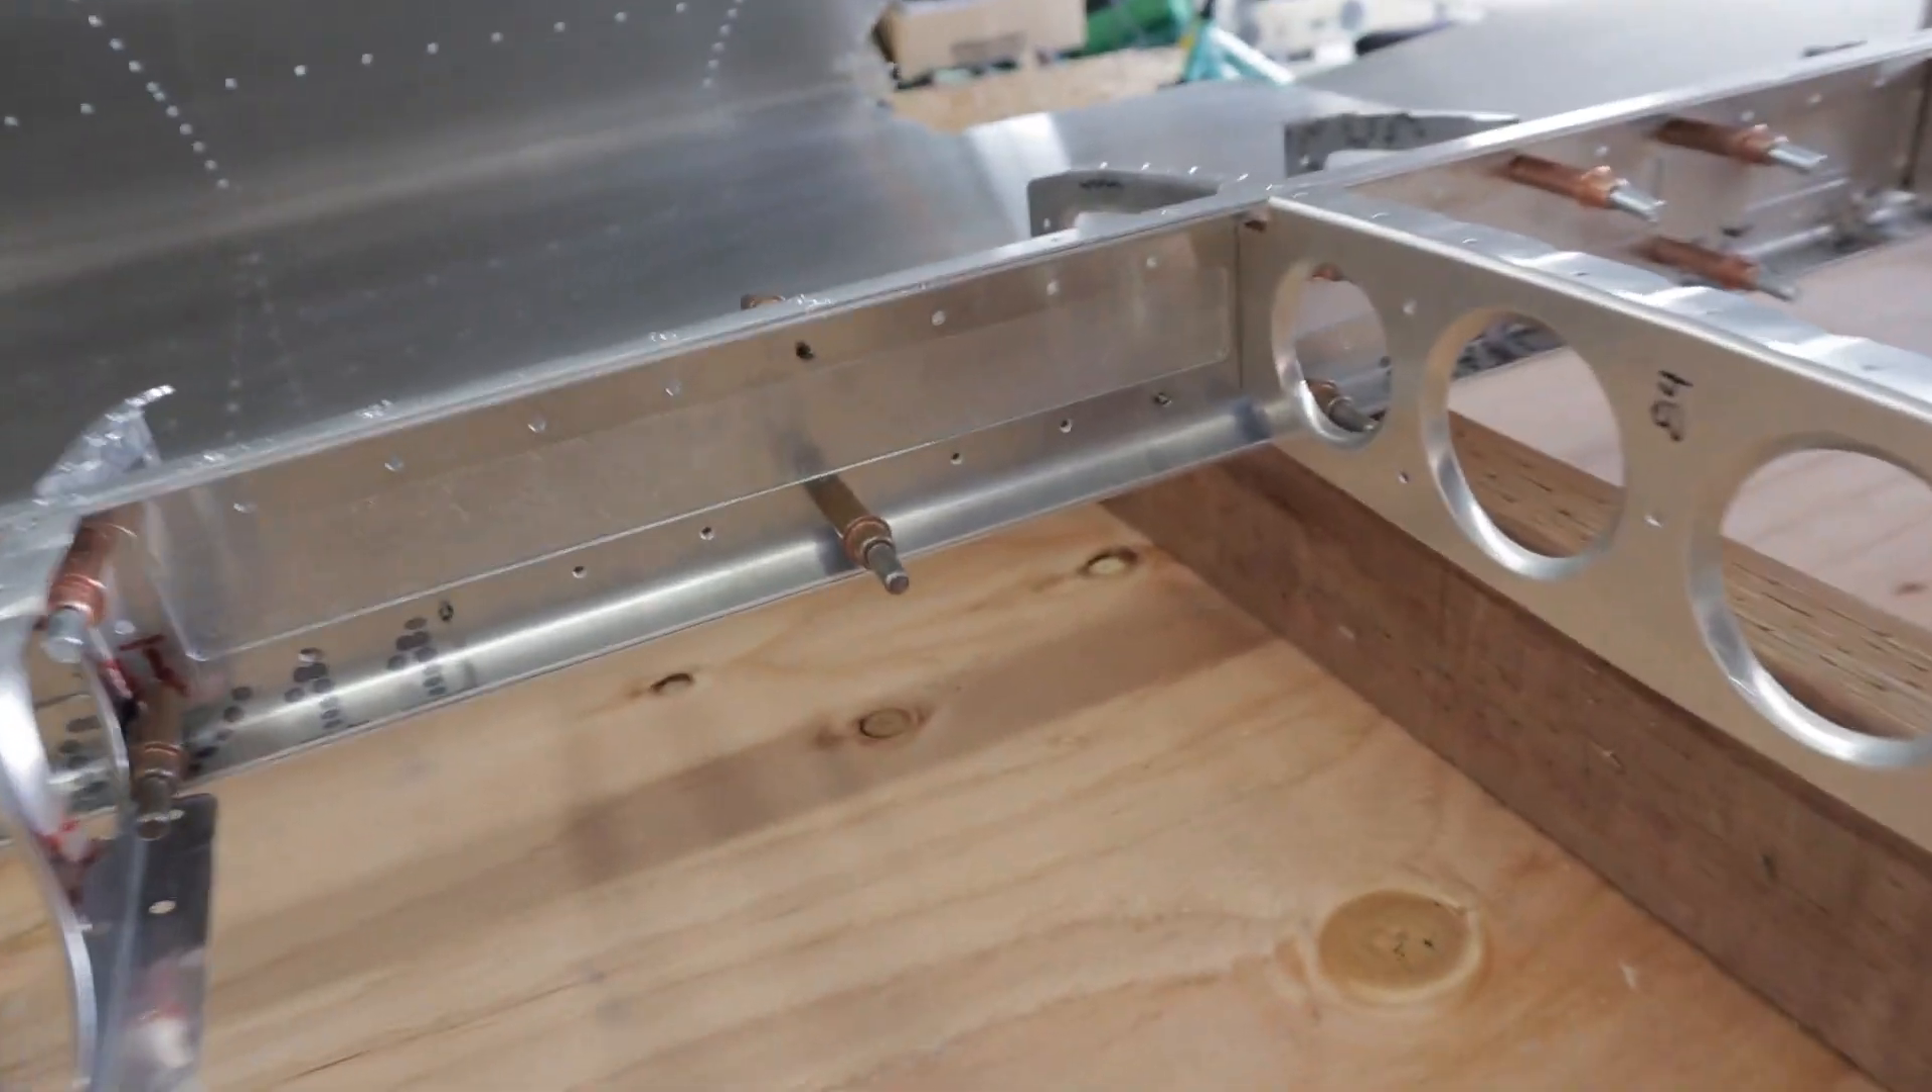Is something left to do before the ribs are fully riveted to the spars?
Yes.